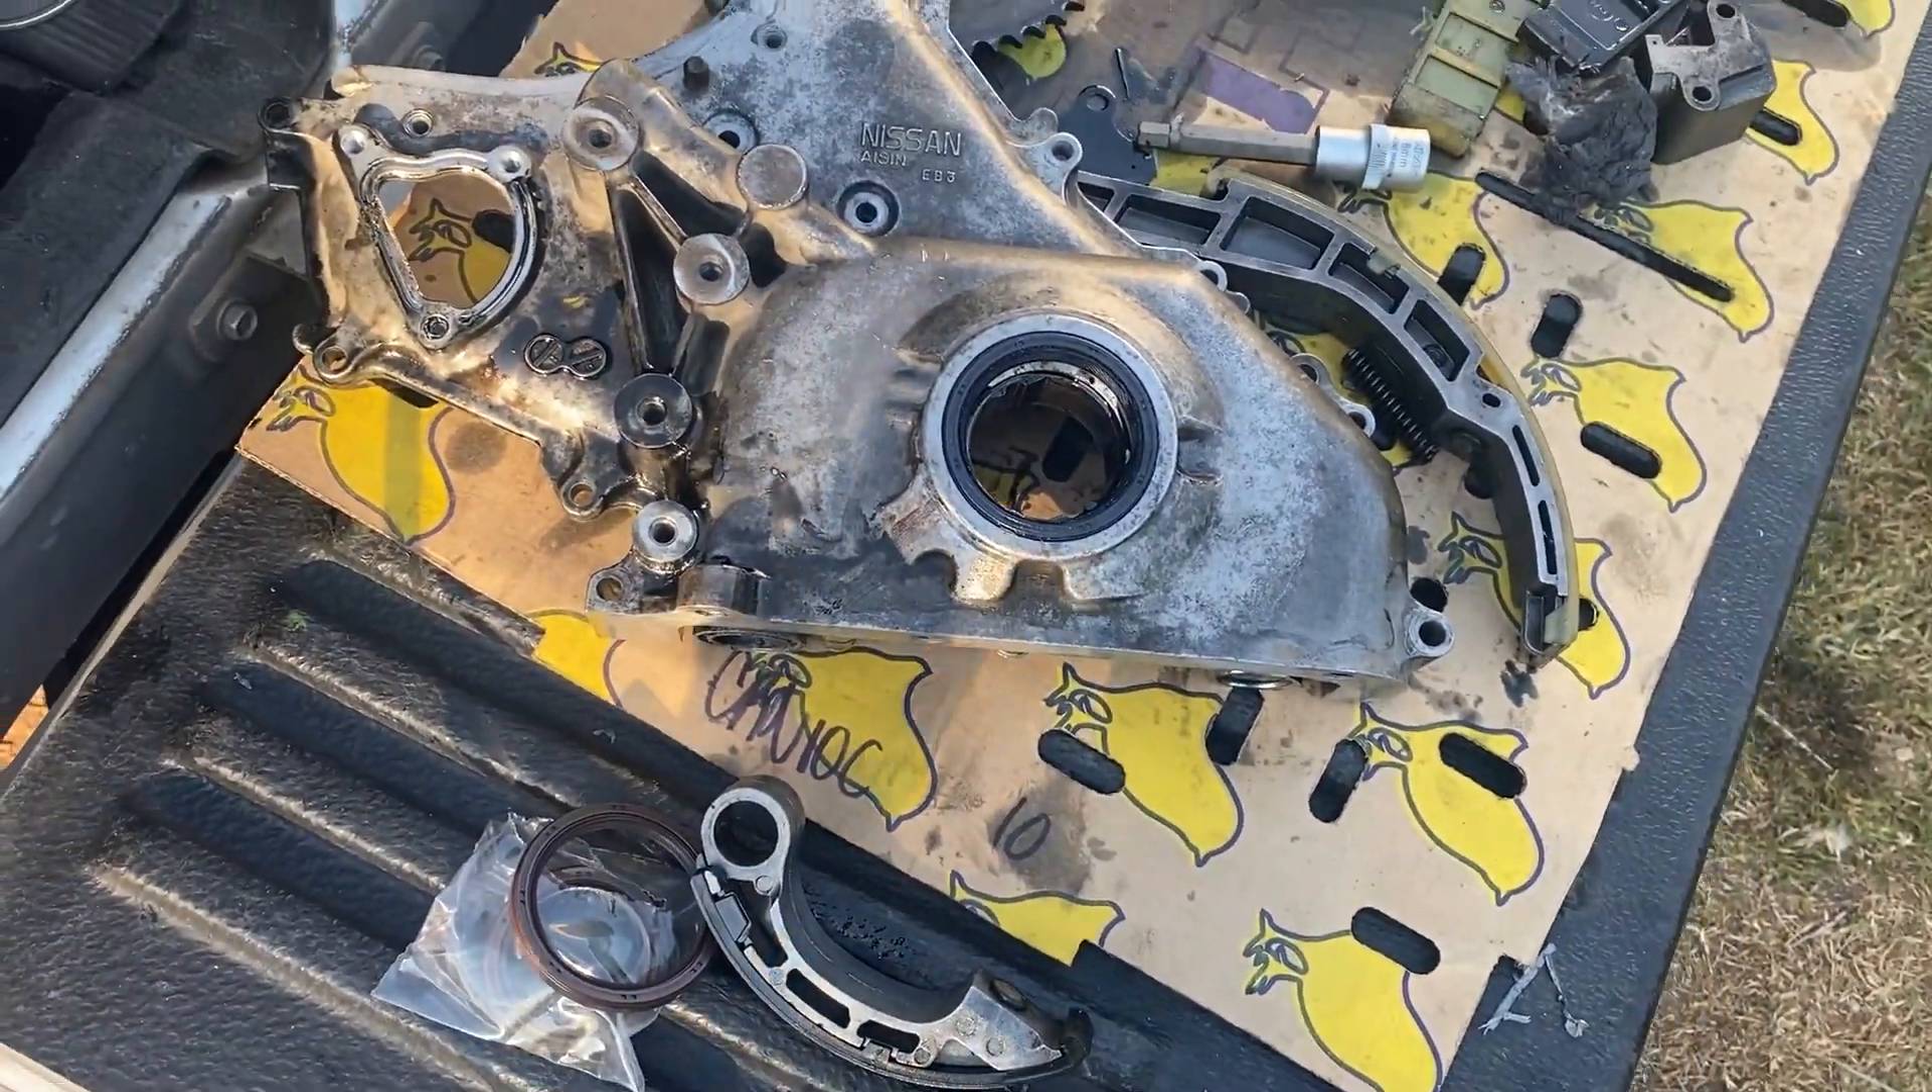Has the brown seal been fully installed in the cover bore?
No.